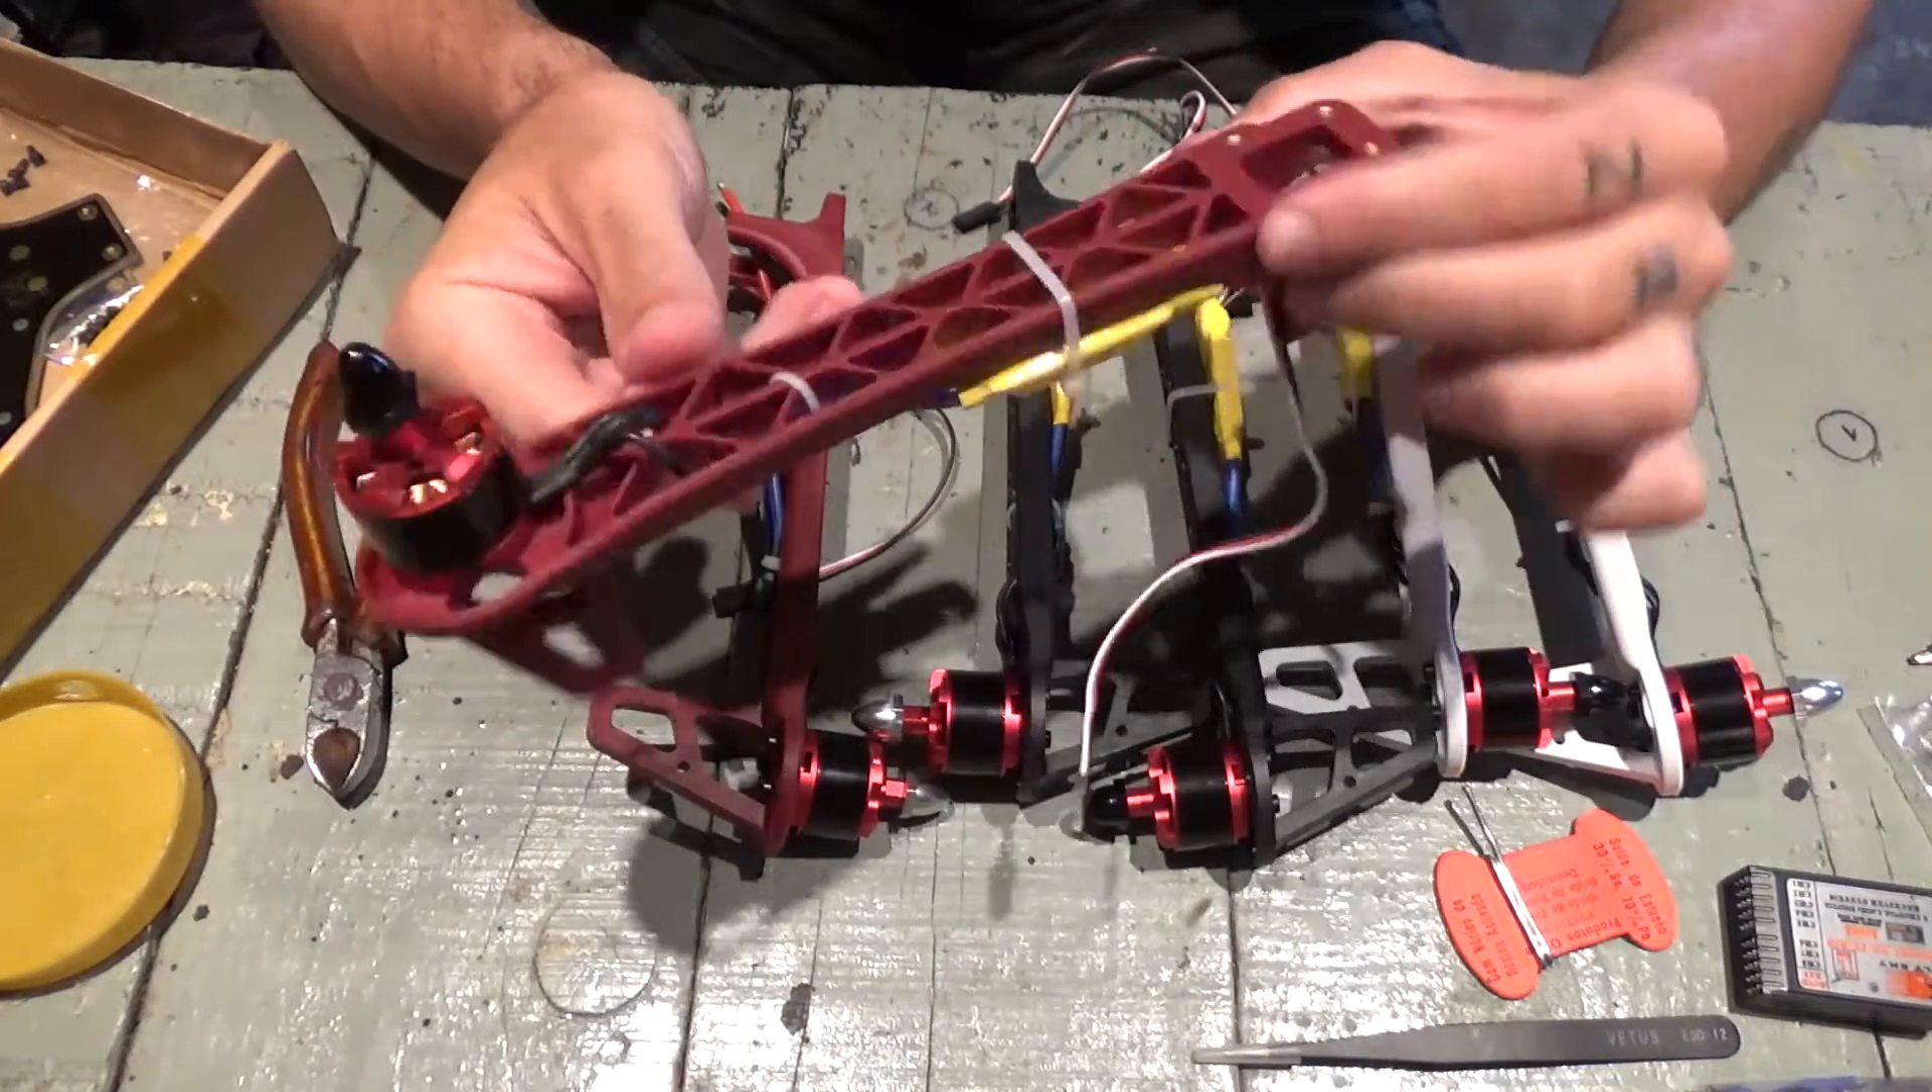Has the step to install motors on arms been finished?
Yes.